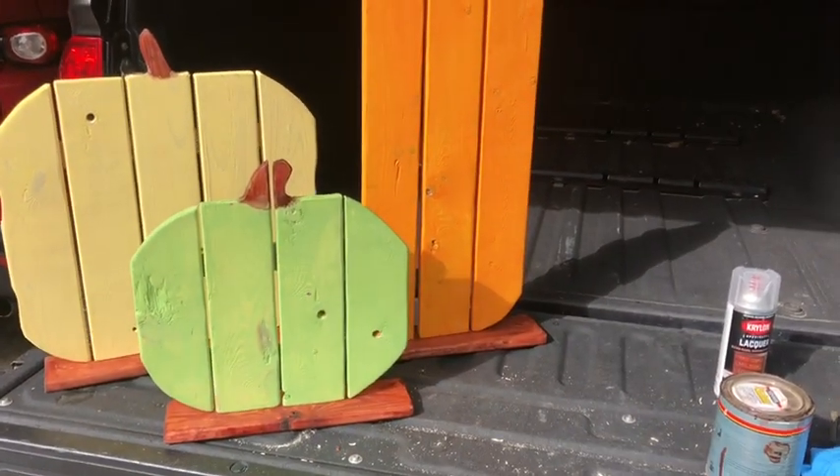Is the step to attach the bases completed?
Yes.